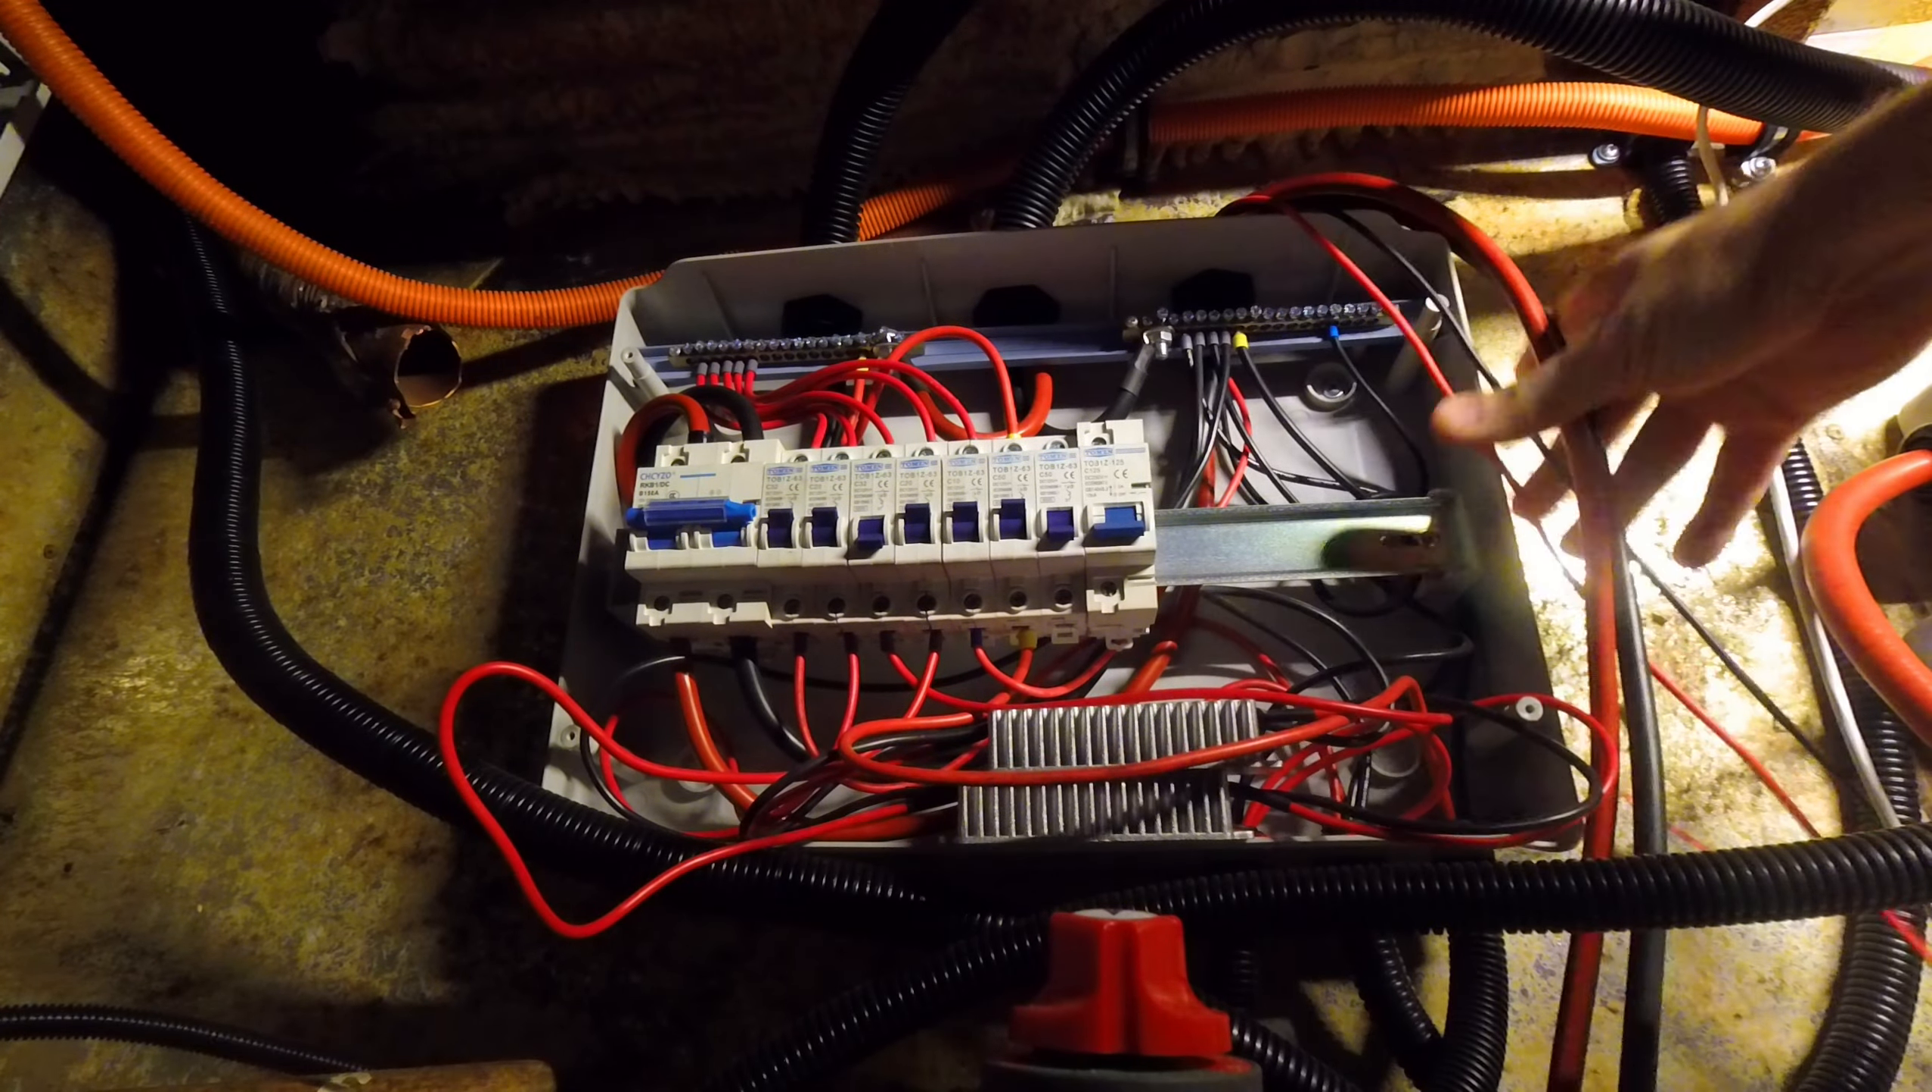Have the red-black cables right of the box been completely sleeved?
No.